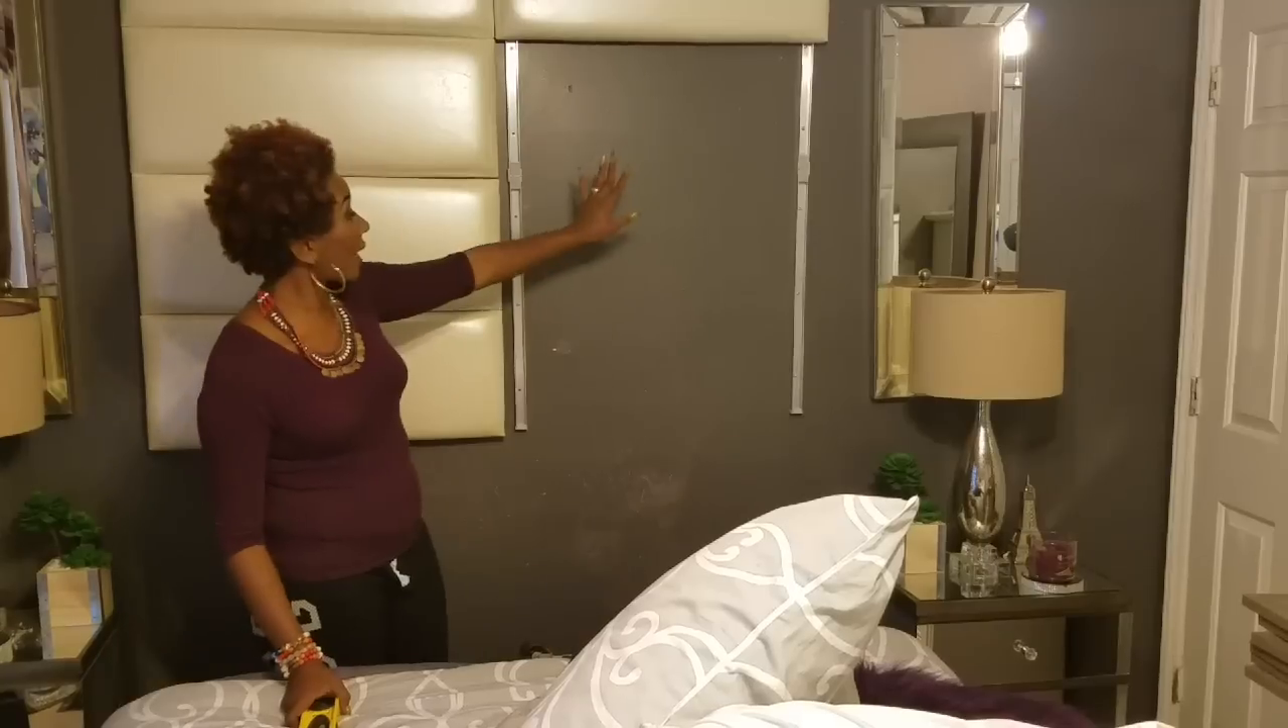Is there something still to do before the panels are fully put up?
Yes.